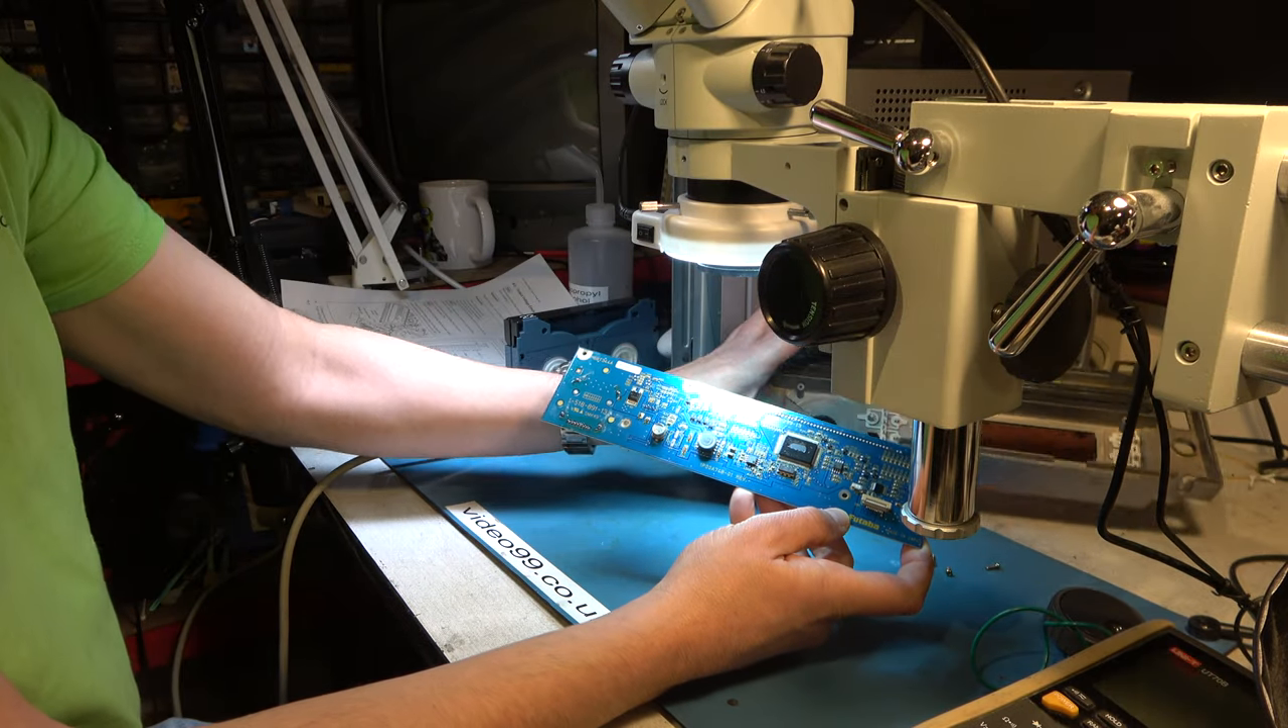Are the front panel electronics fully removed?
Yes.